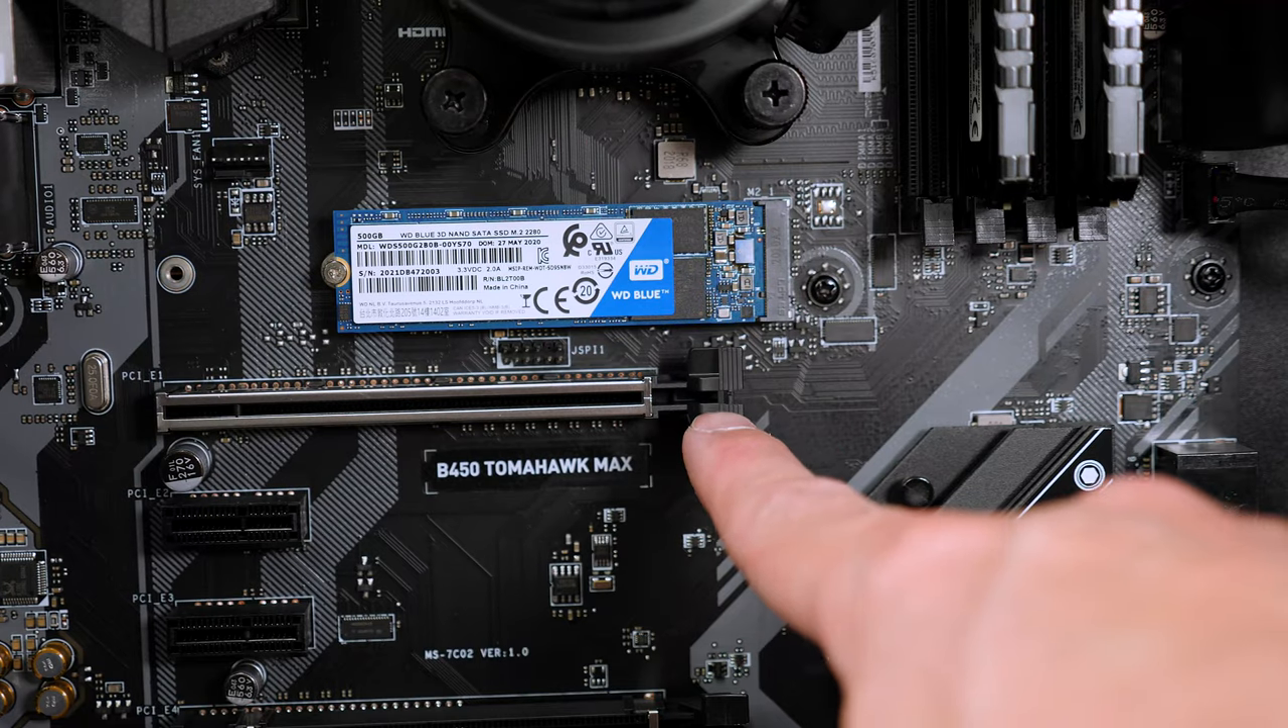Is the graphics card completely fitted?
No.